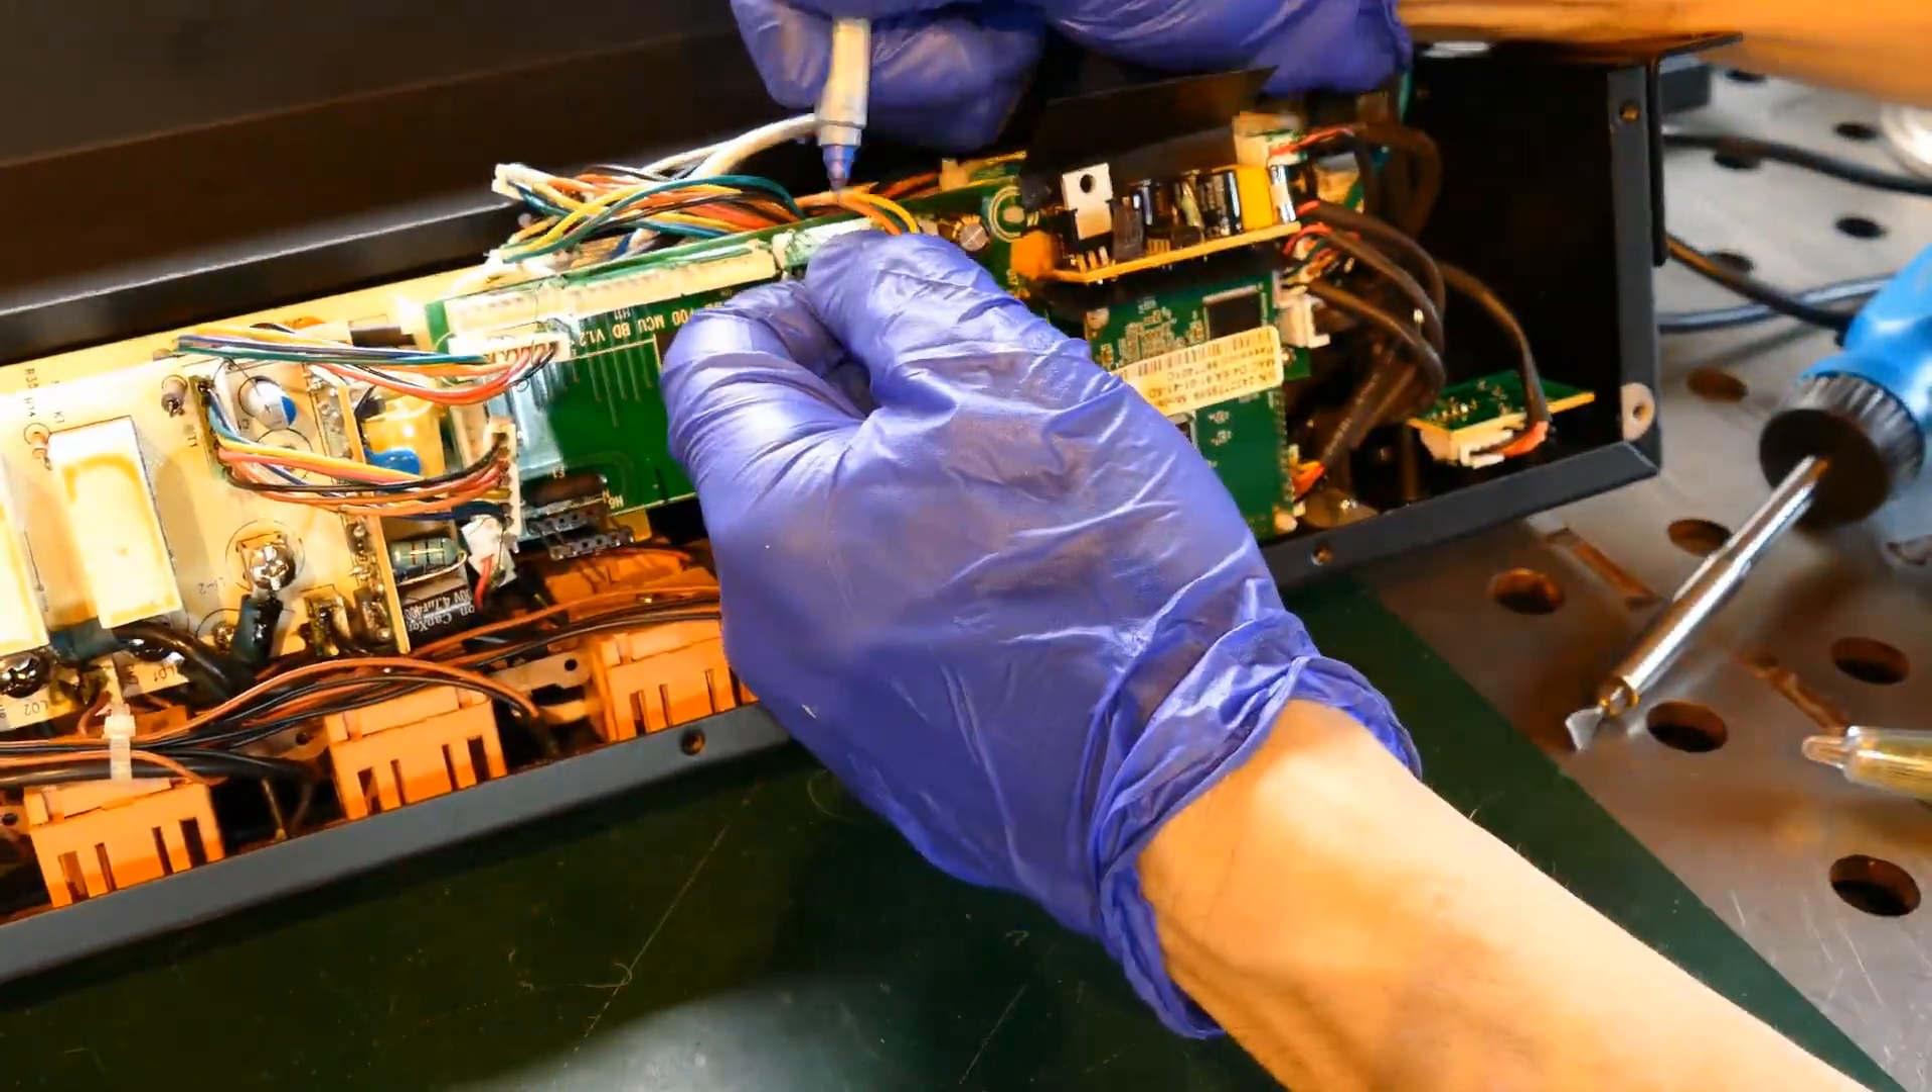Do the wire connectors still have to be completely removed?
Yes.